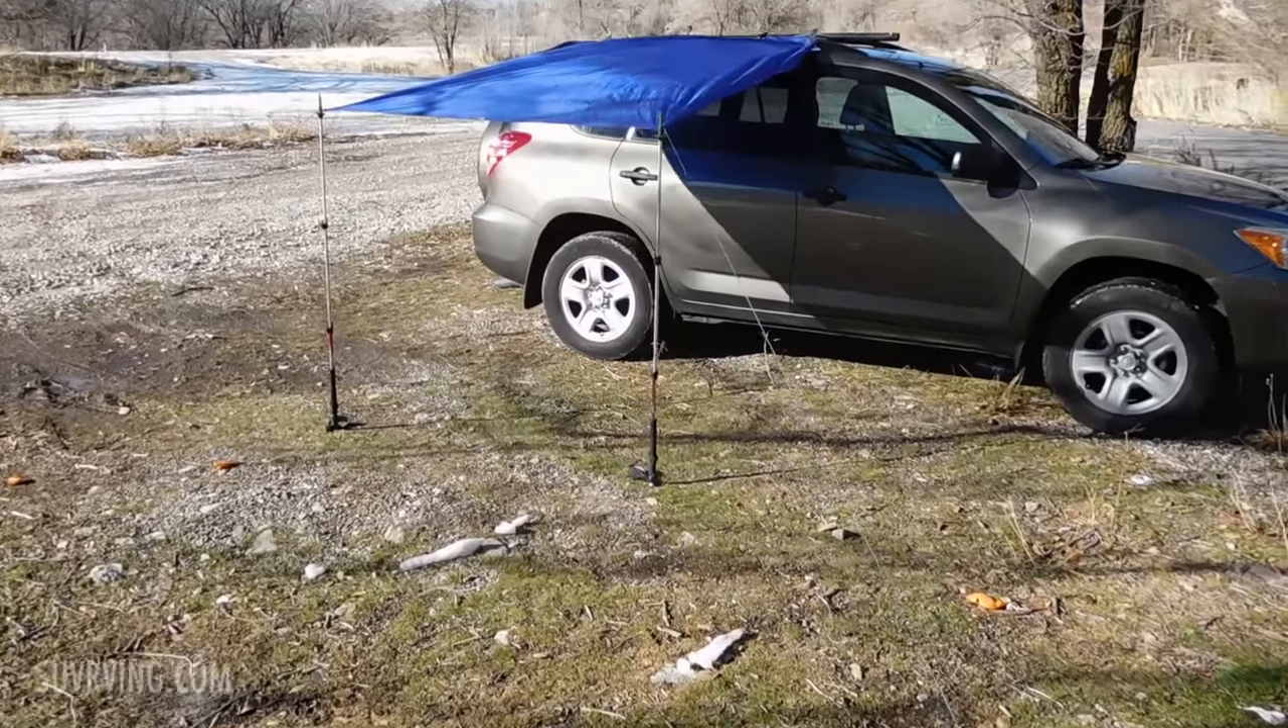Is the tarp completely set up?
Yes.